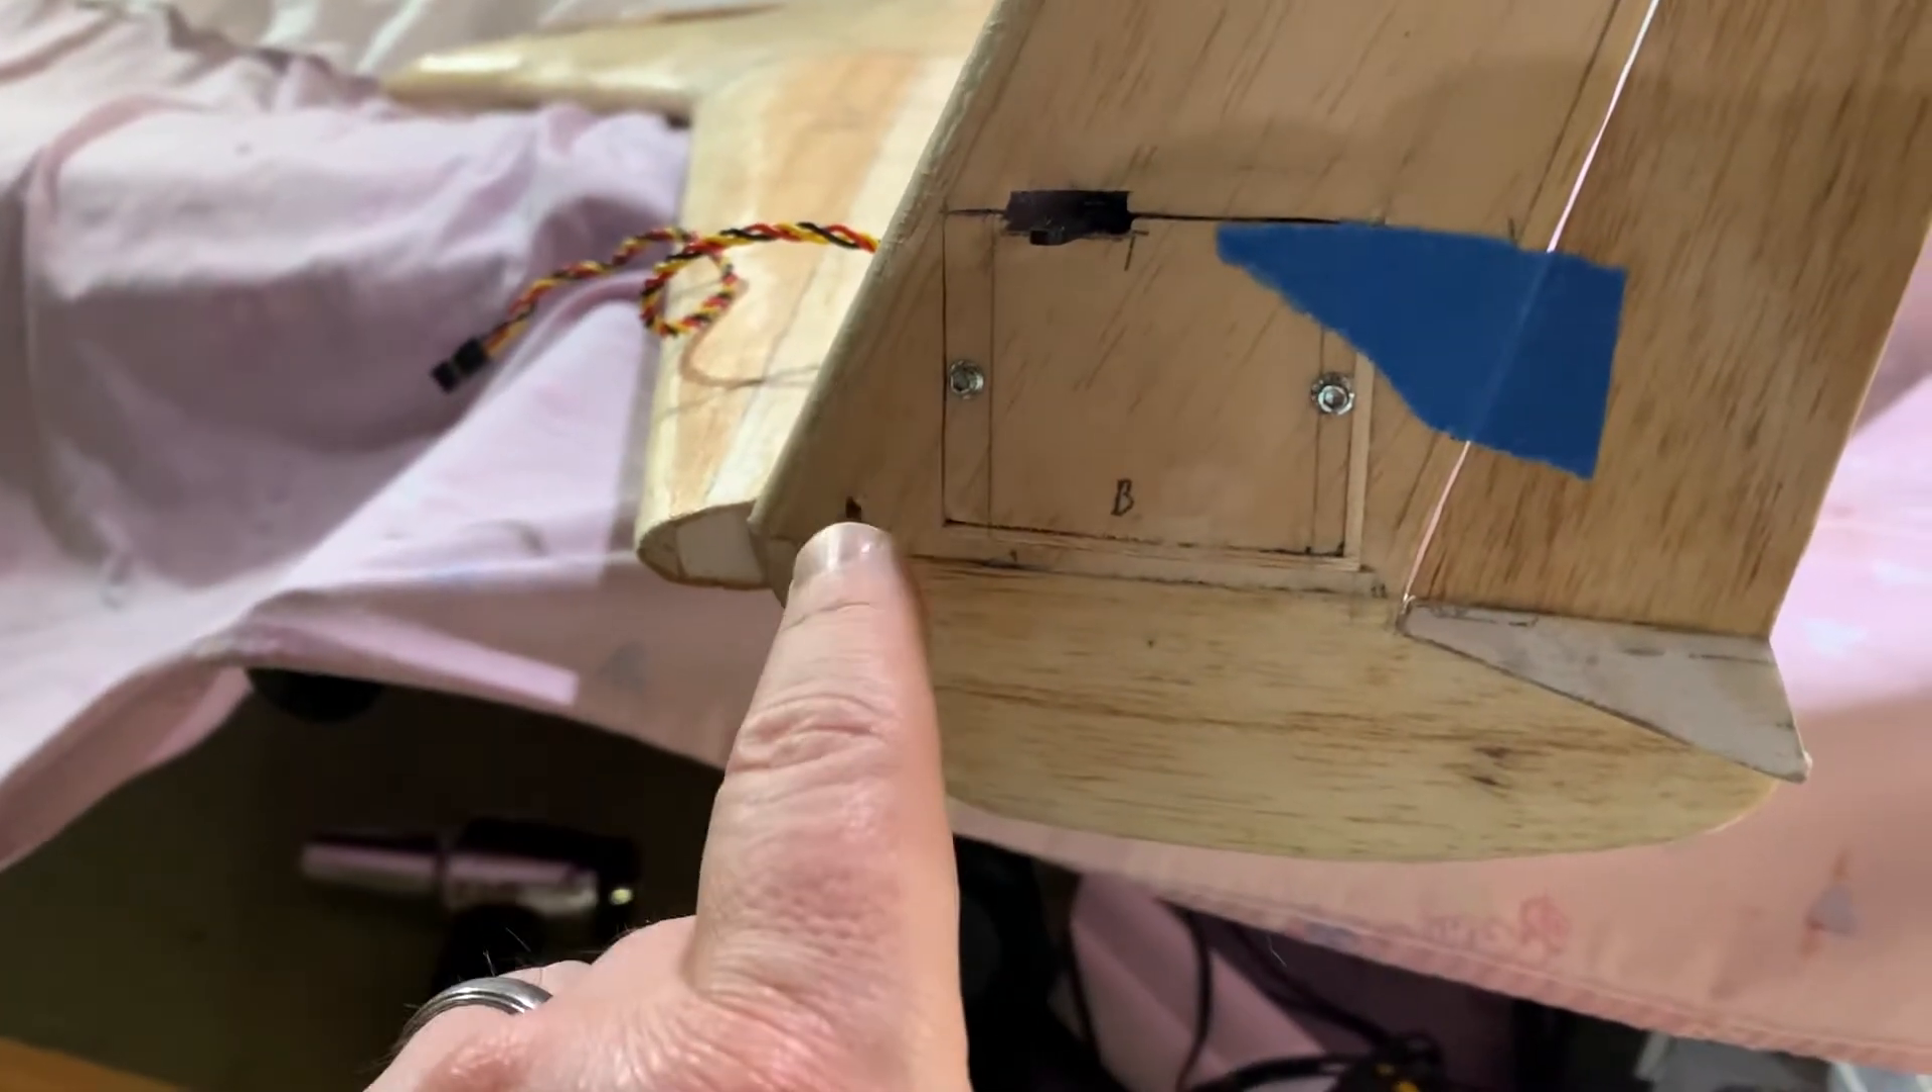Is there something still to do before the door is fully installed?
No.